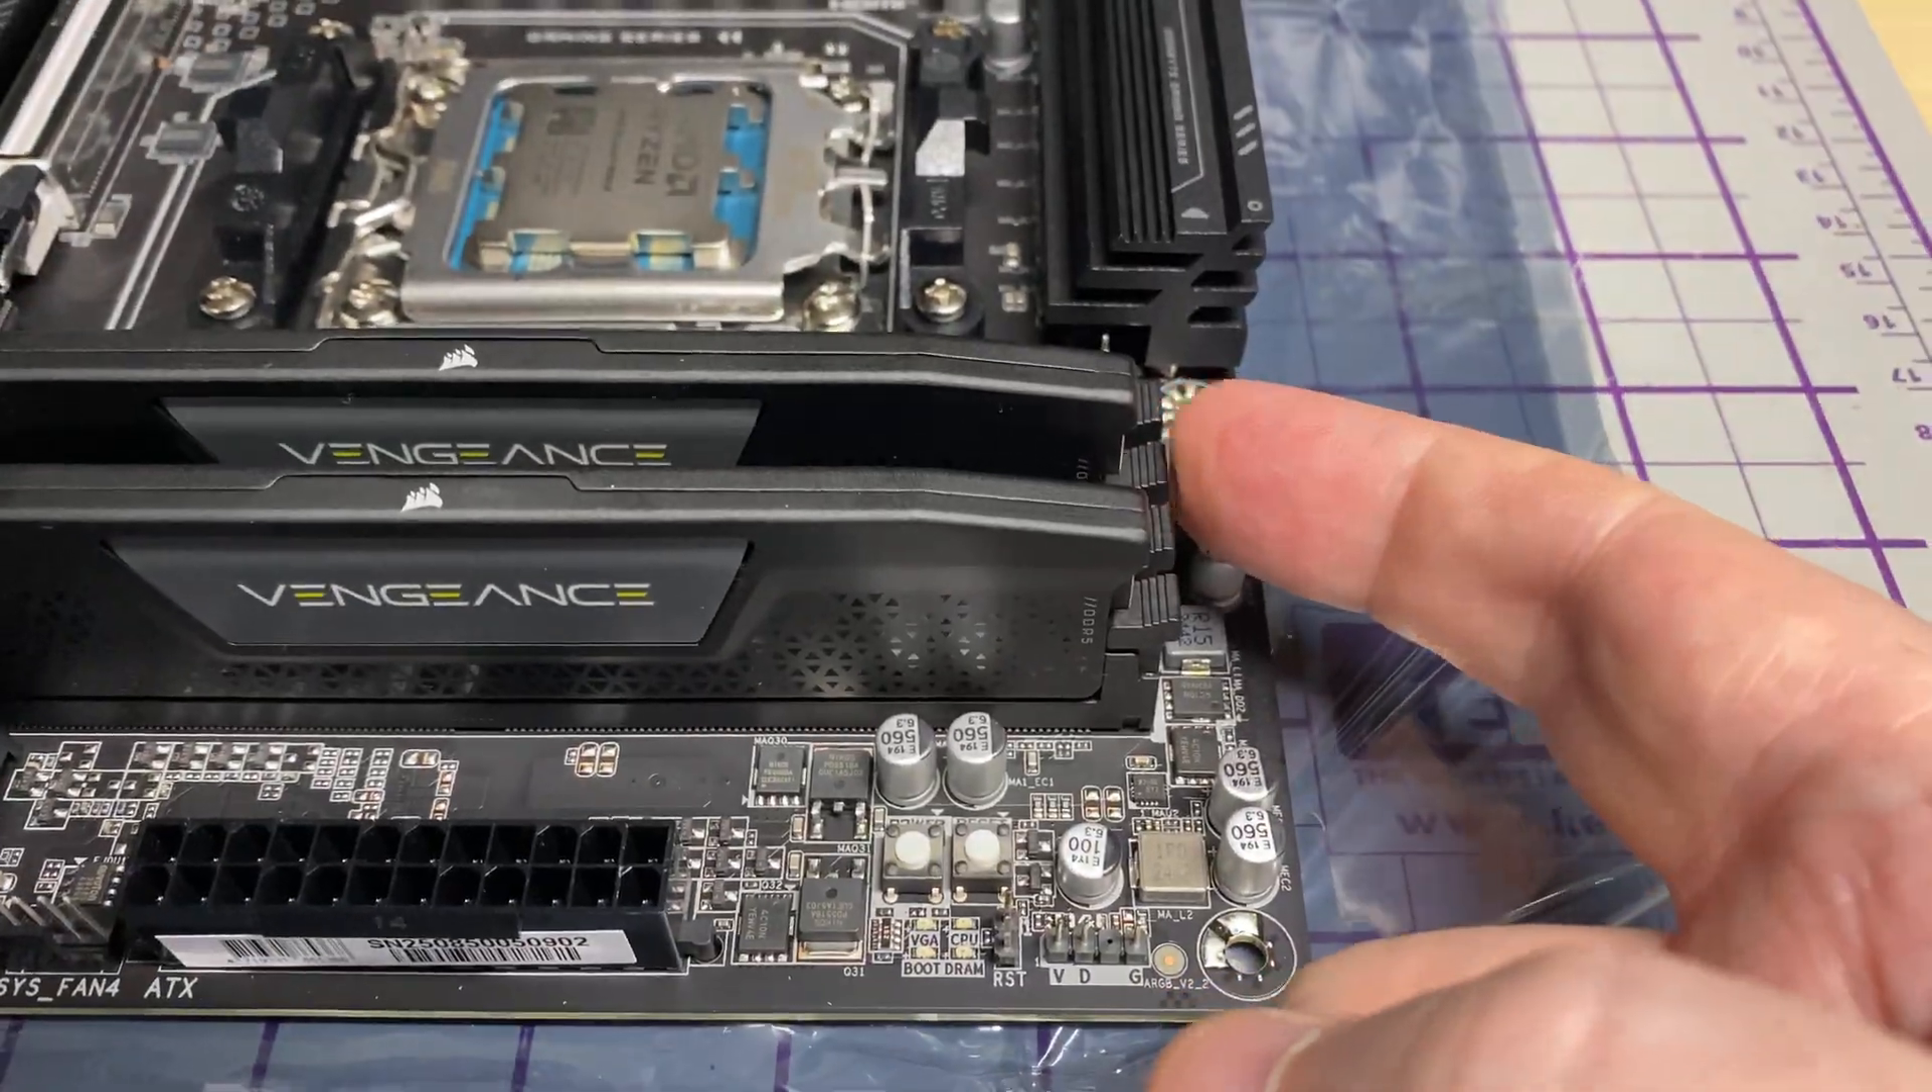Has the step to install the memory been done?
Yes.